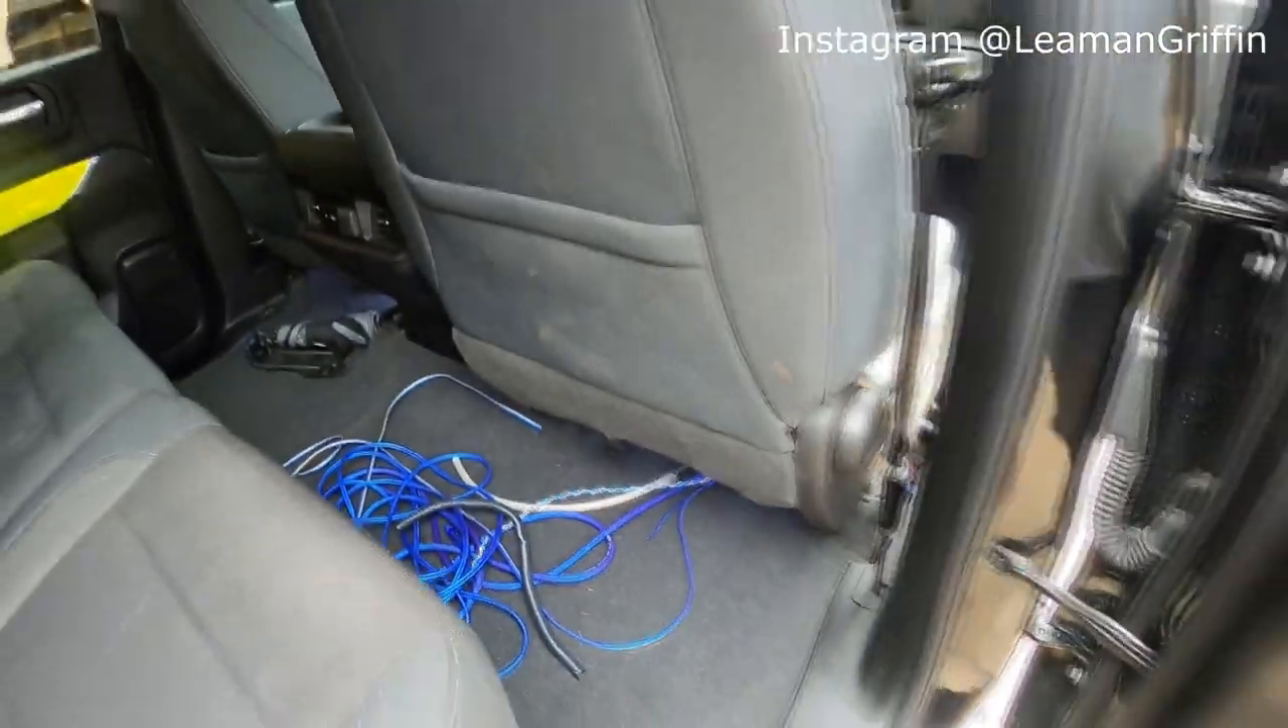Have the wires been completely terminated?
No.